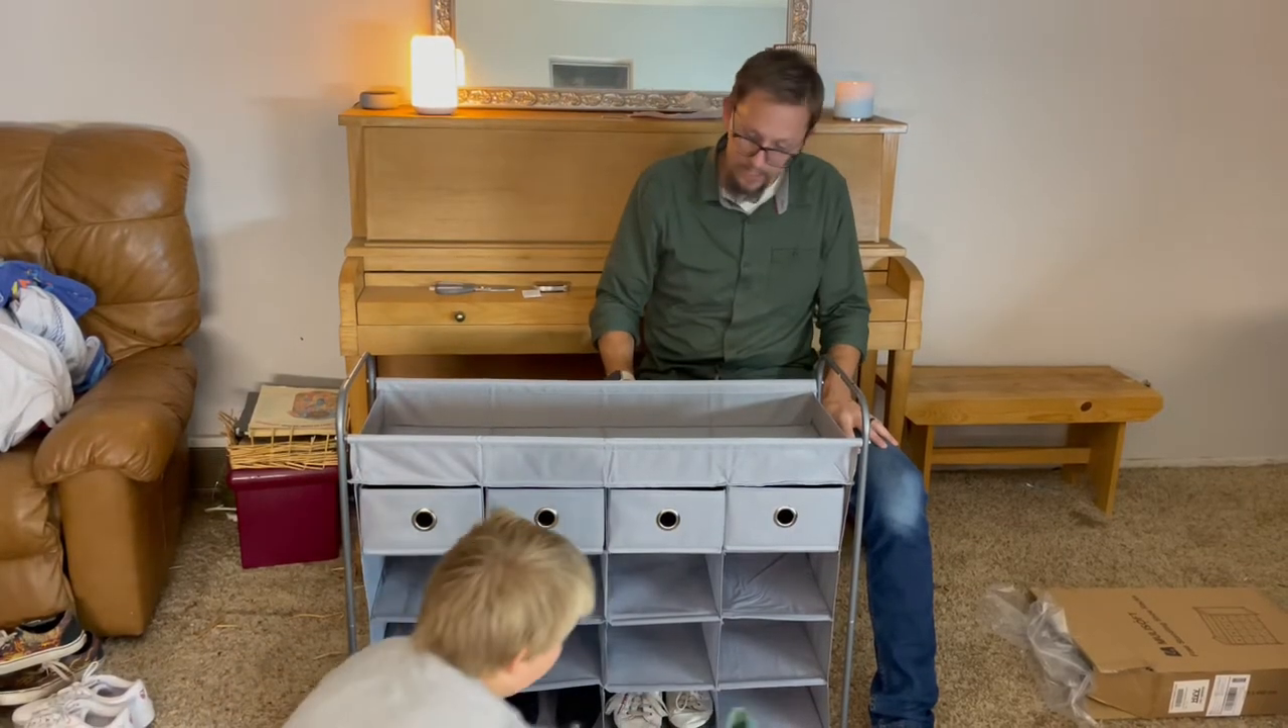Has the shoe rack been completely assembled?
Yes.